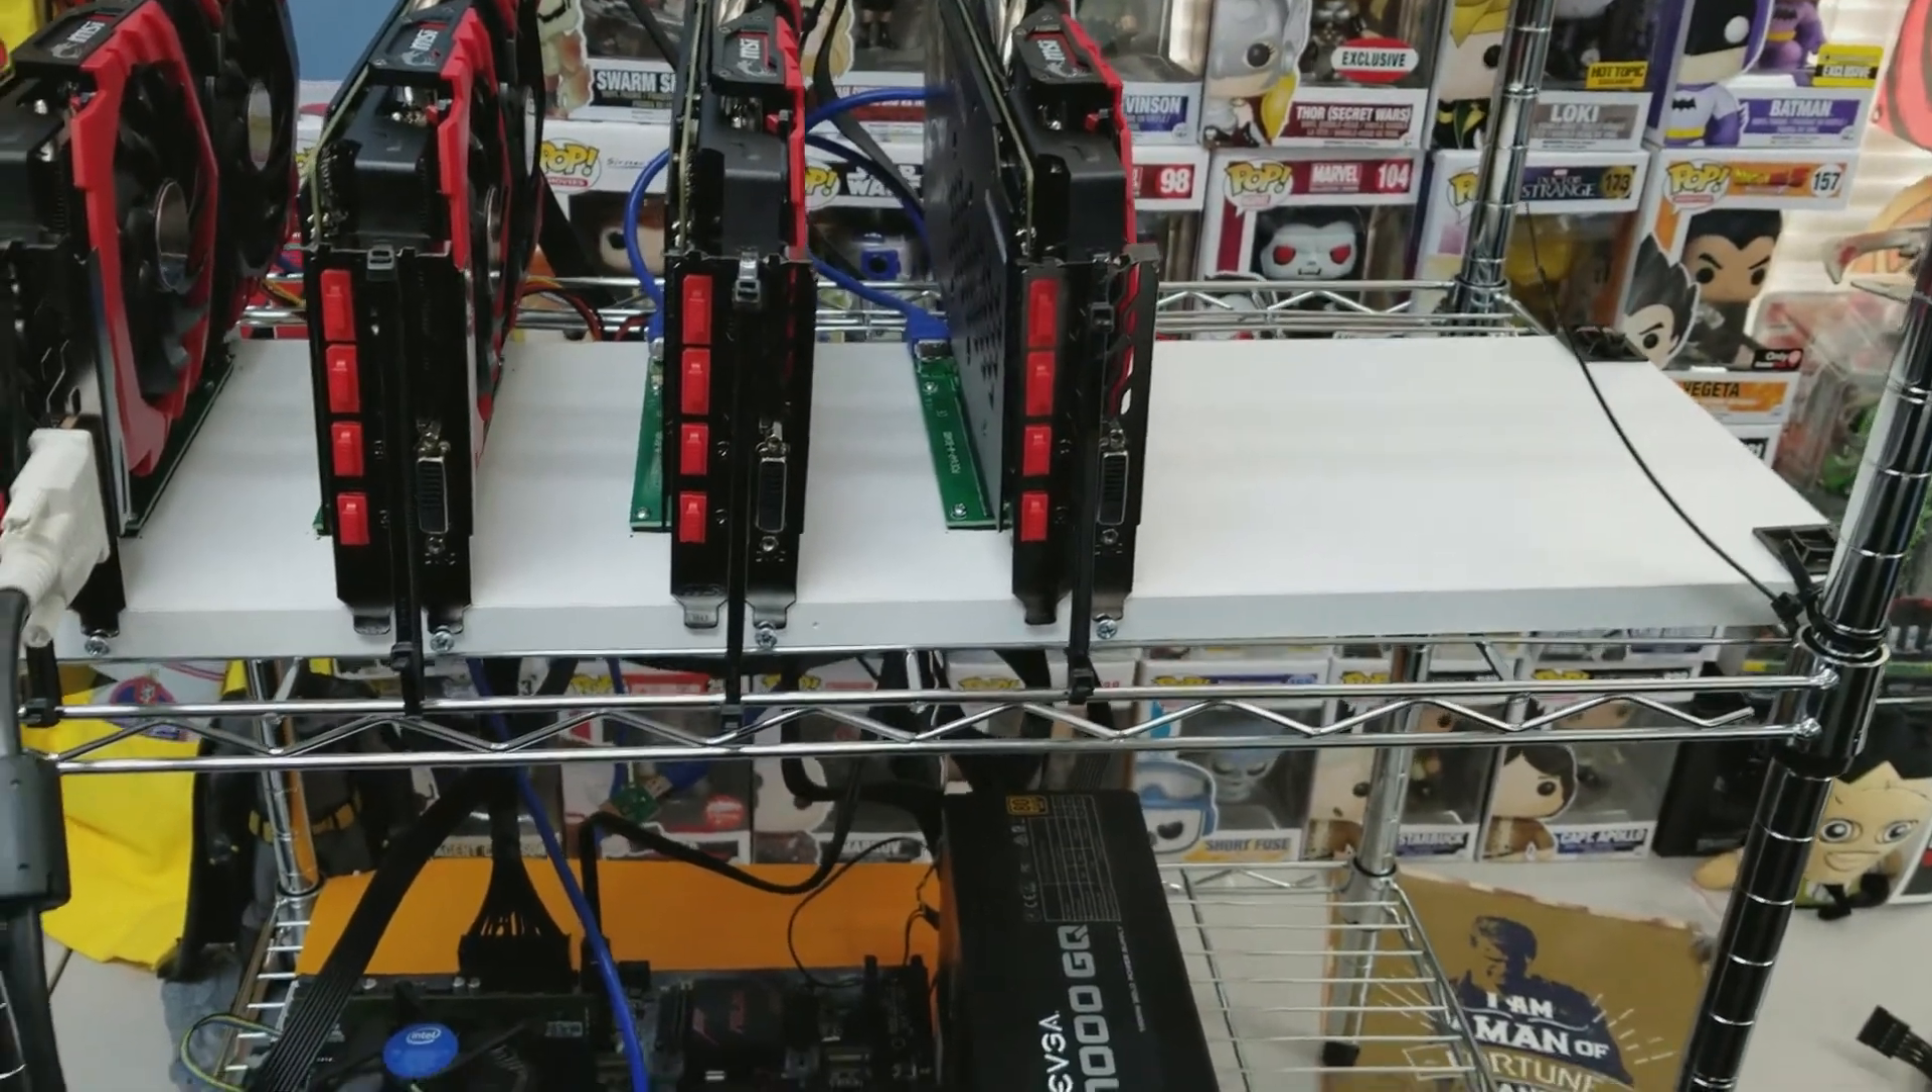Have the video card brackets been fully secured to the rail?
Yes.